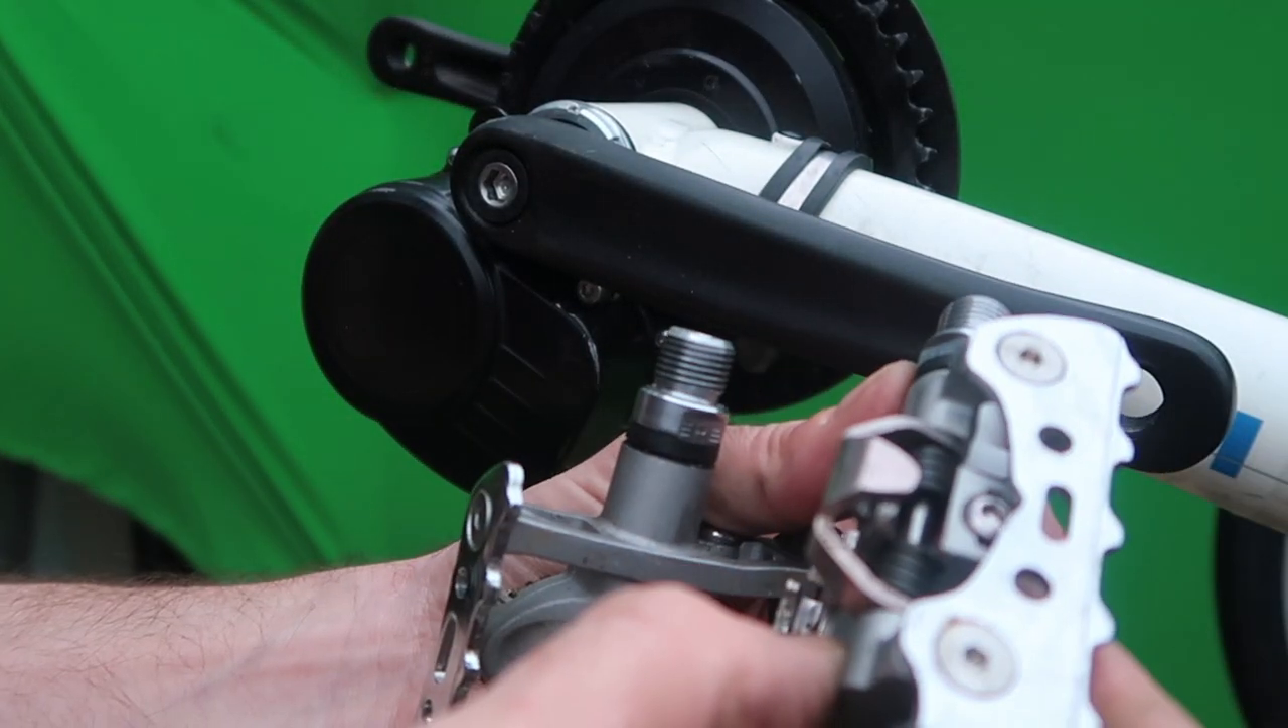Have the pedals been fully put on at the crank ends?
No.